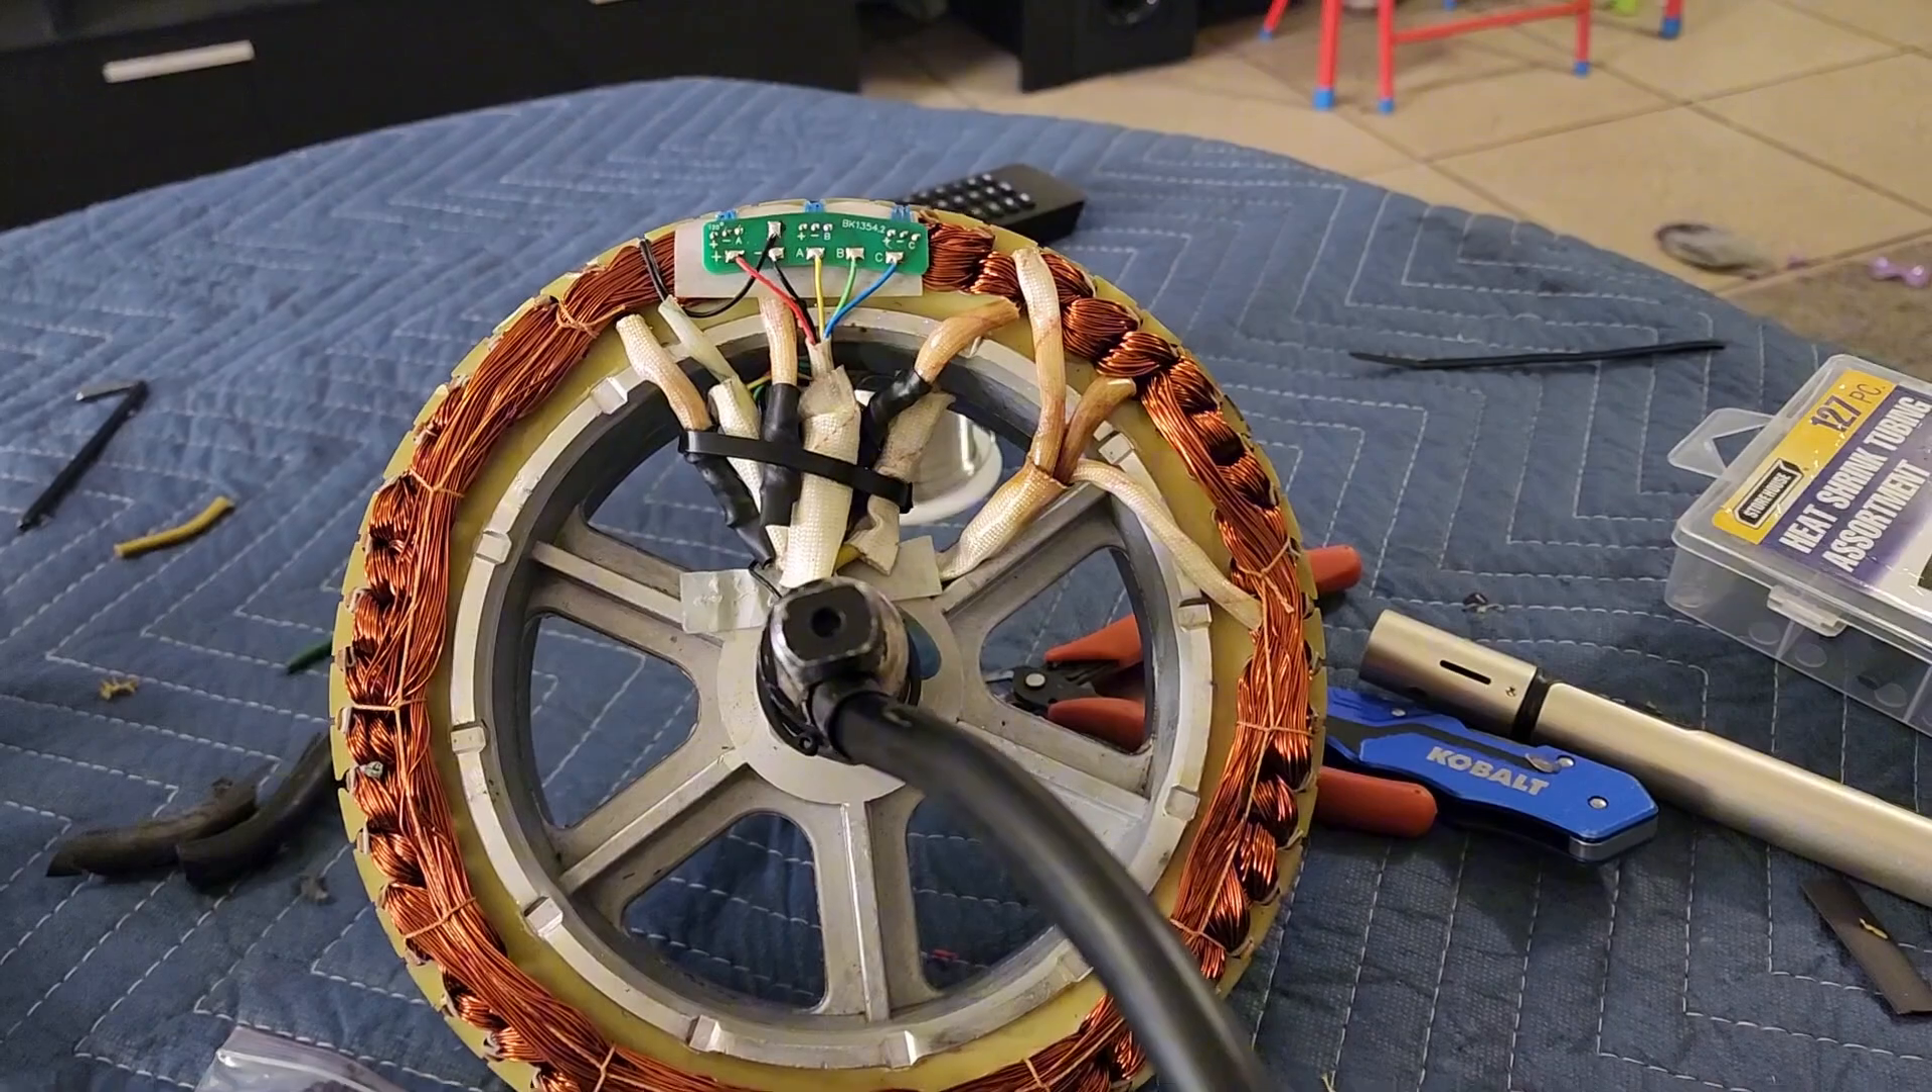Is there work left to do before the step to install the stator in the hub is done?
Yes.